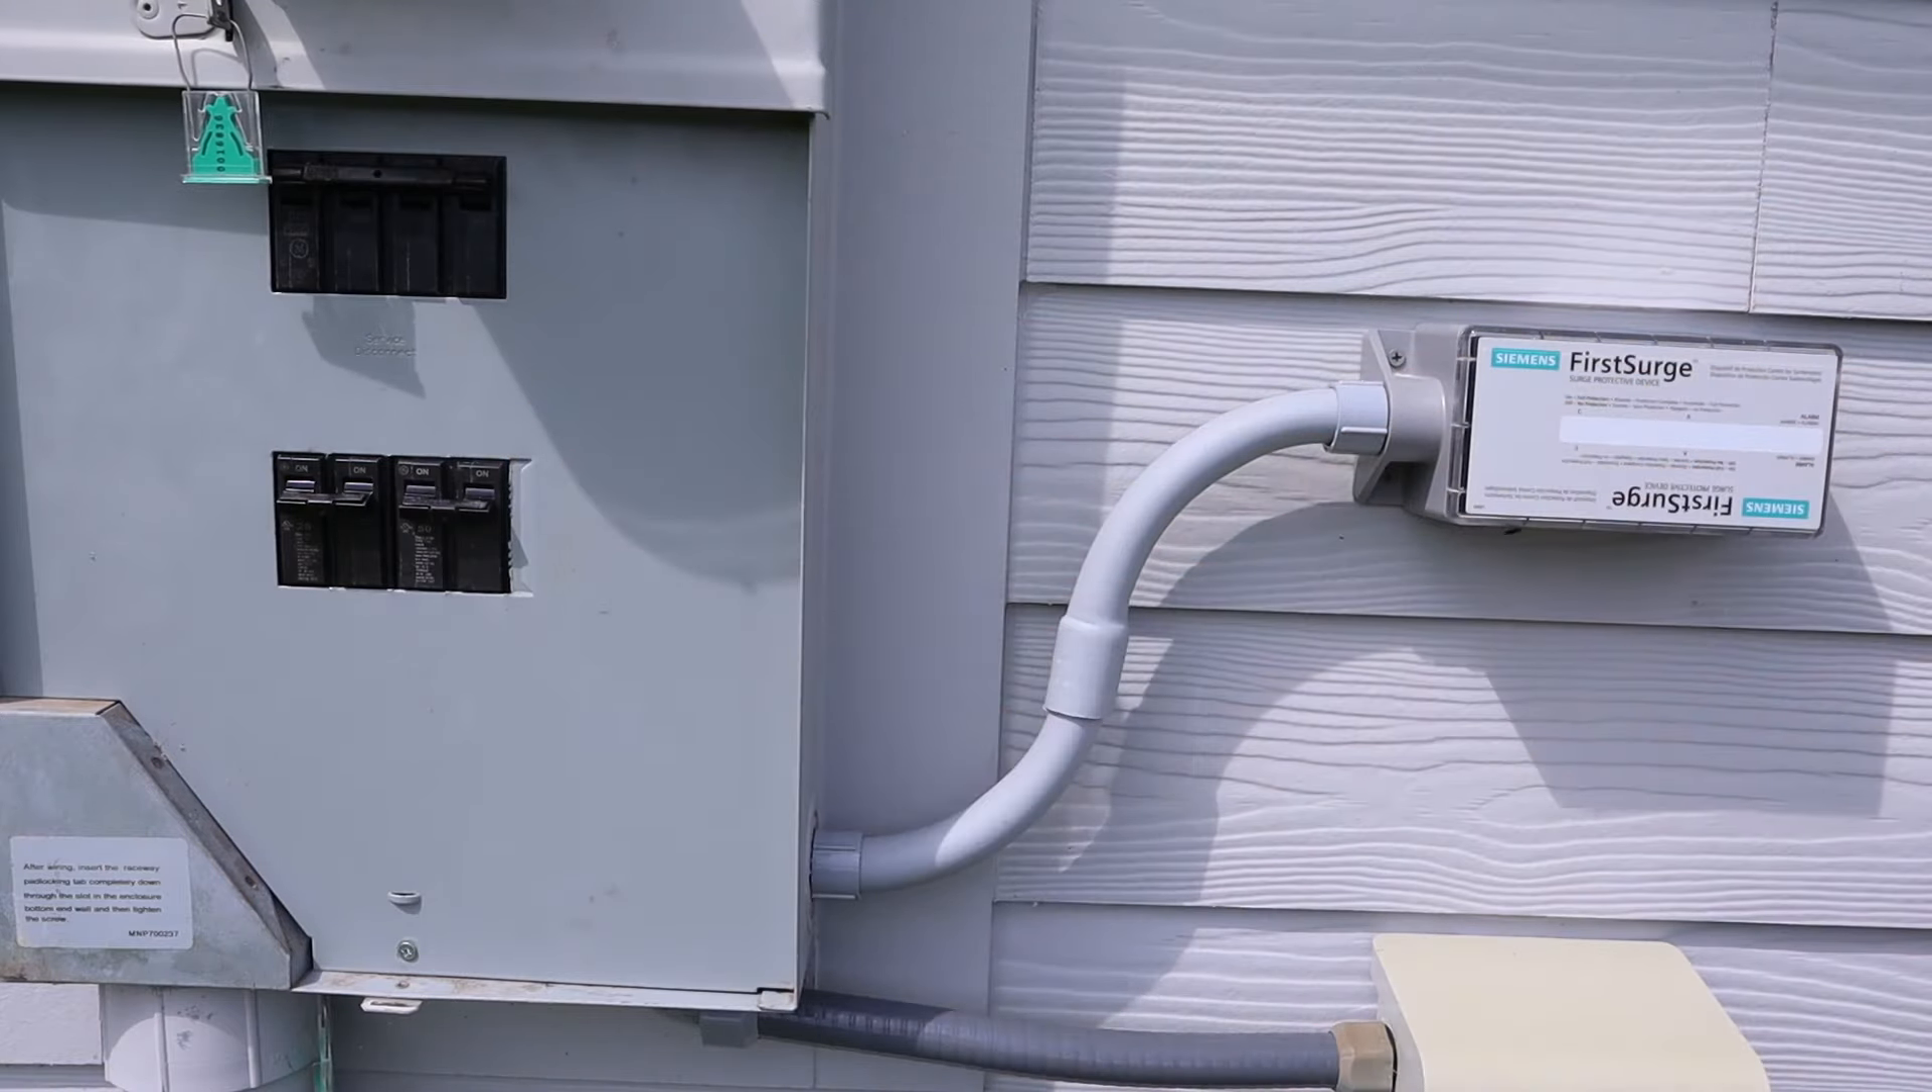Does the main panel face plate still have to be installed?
No.